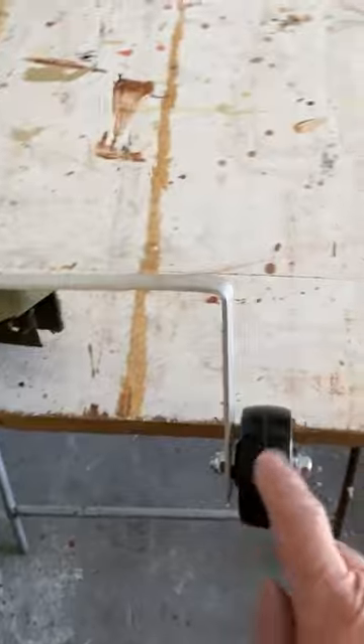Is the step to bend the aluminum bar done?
Yes.